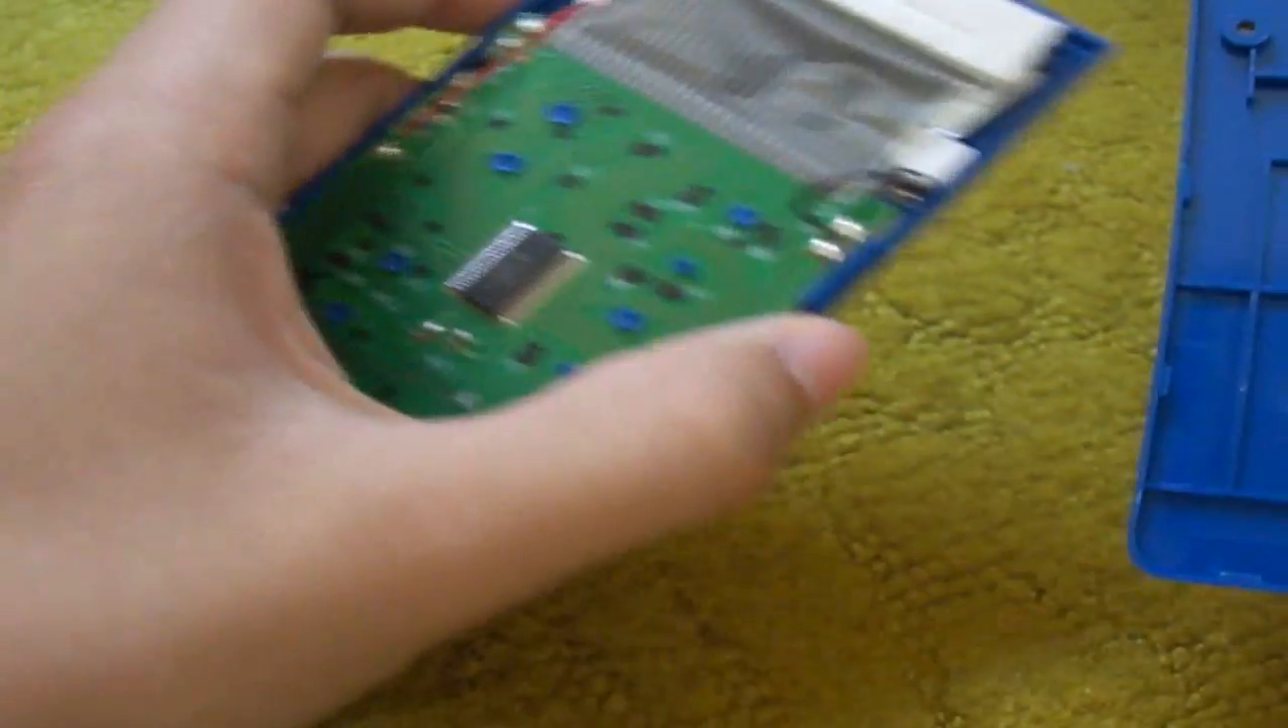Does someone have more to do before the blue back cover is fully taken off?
No.